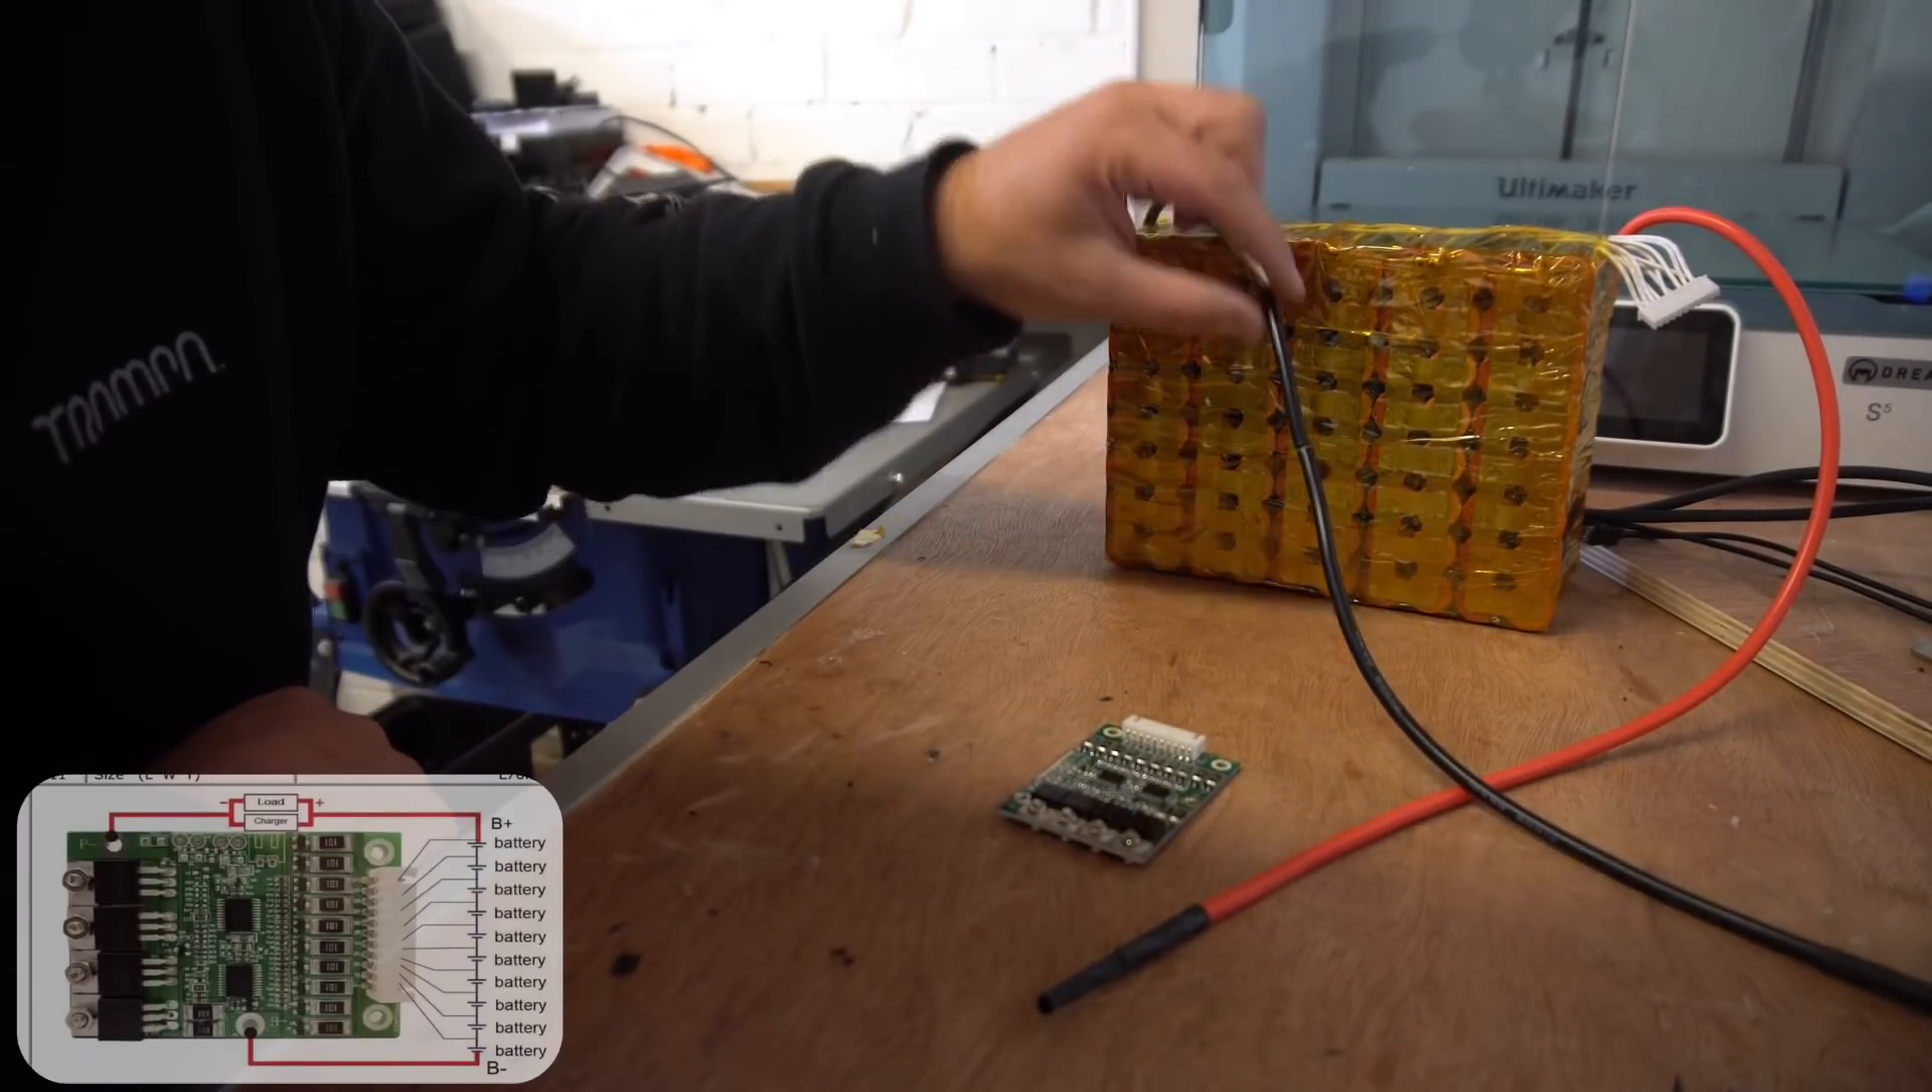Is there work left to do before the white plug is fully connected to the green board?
Yes.